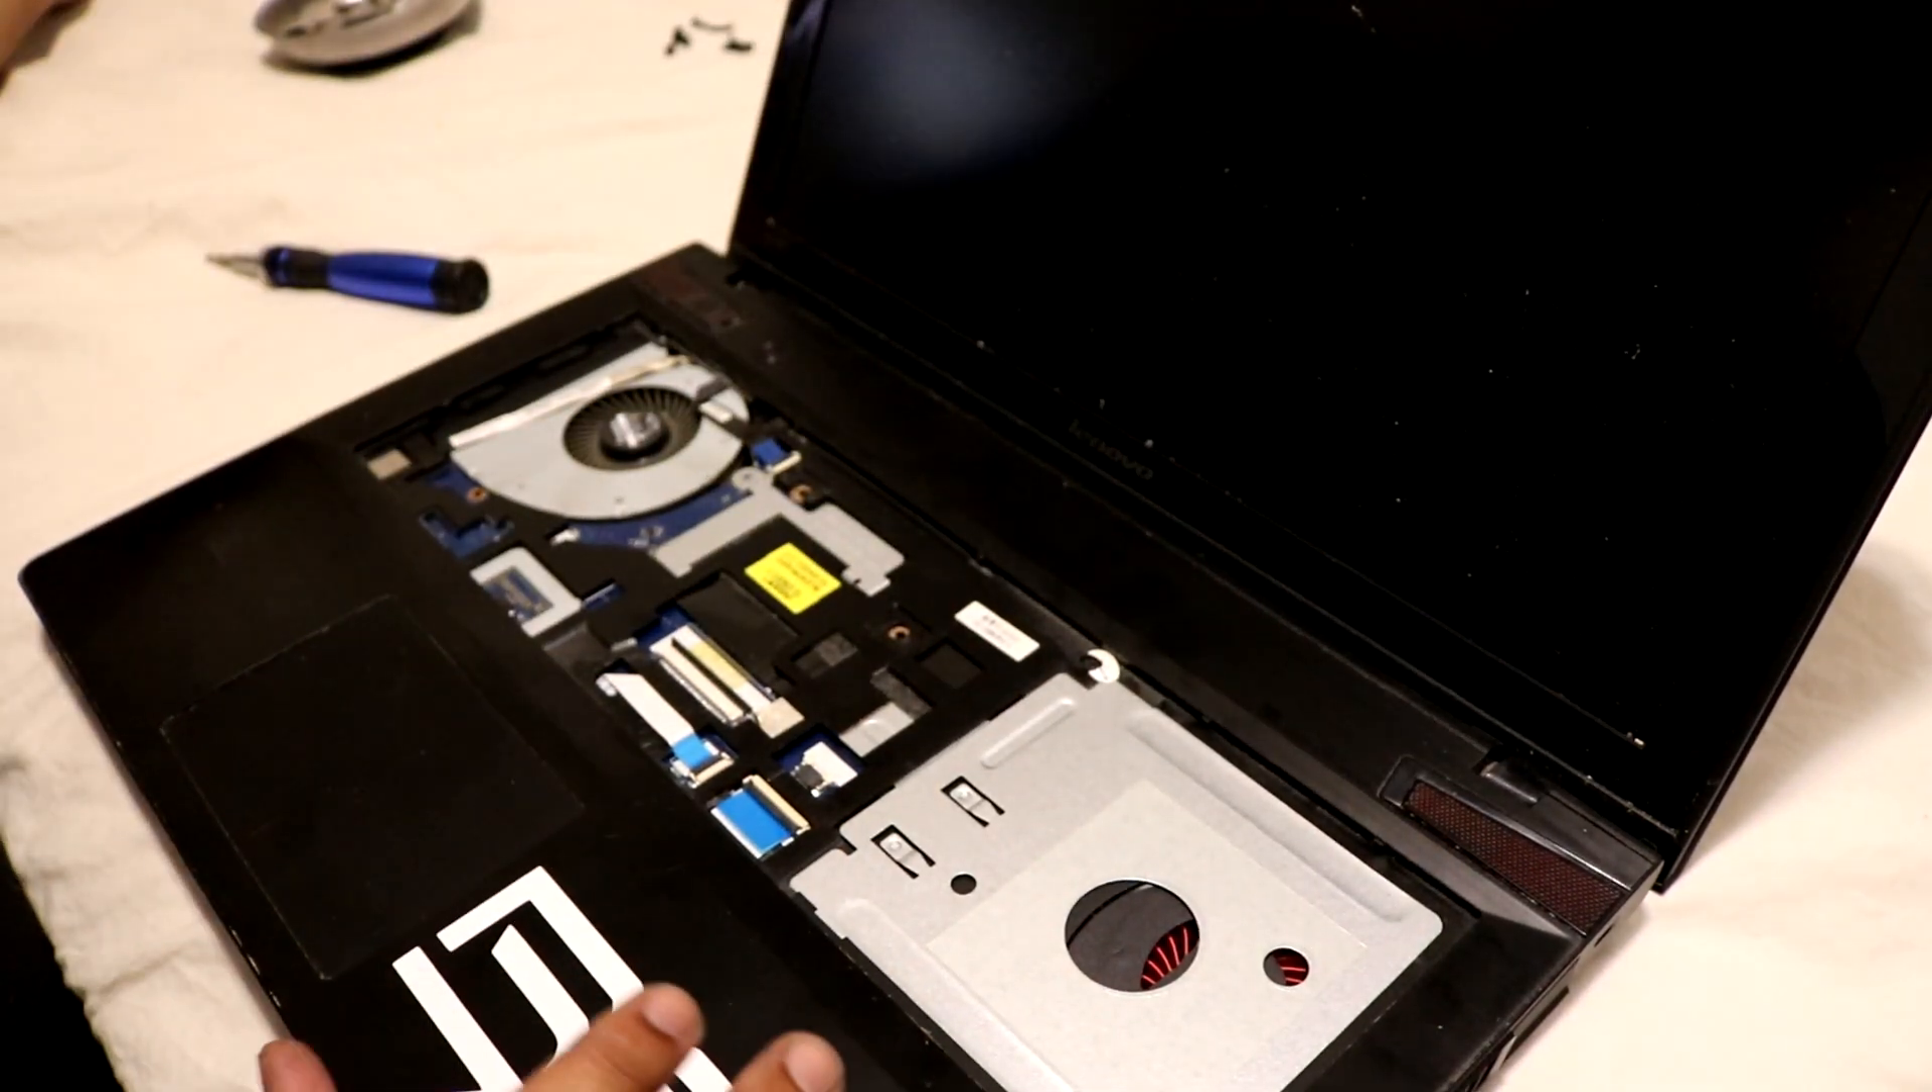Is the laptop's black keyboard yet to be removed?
No.